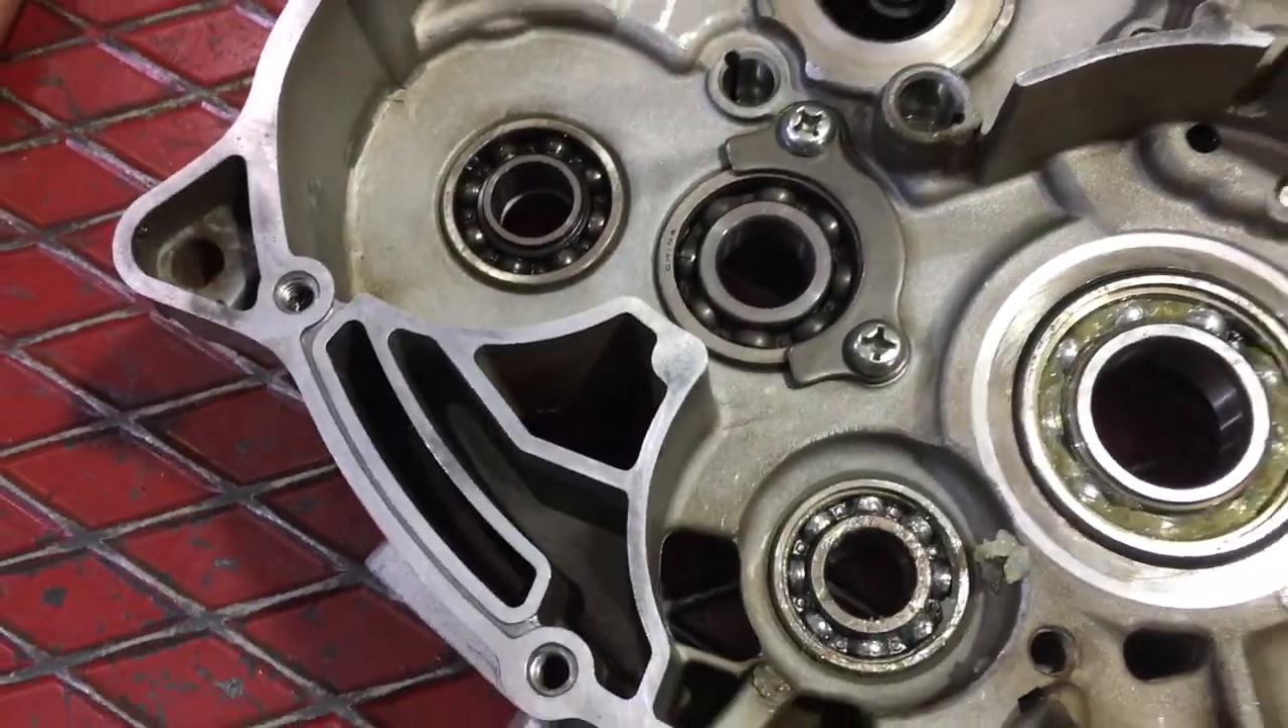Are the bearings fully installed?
Yes.